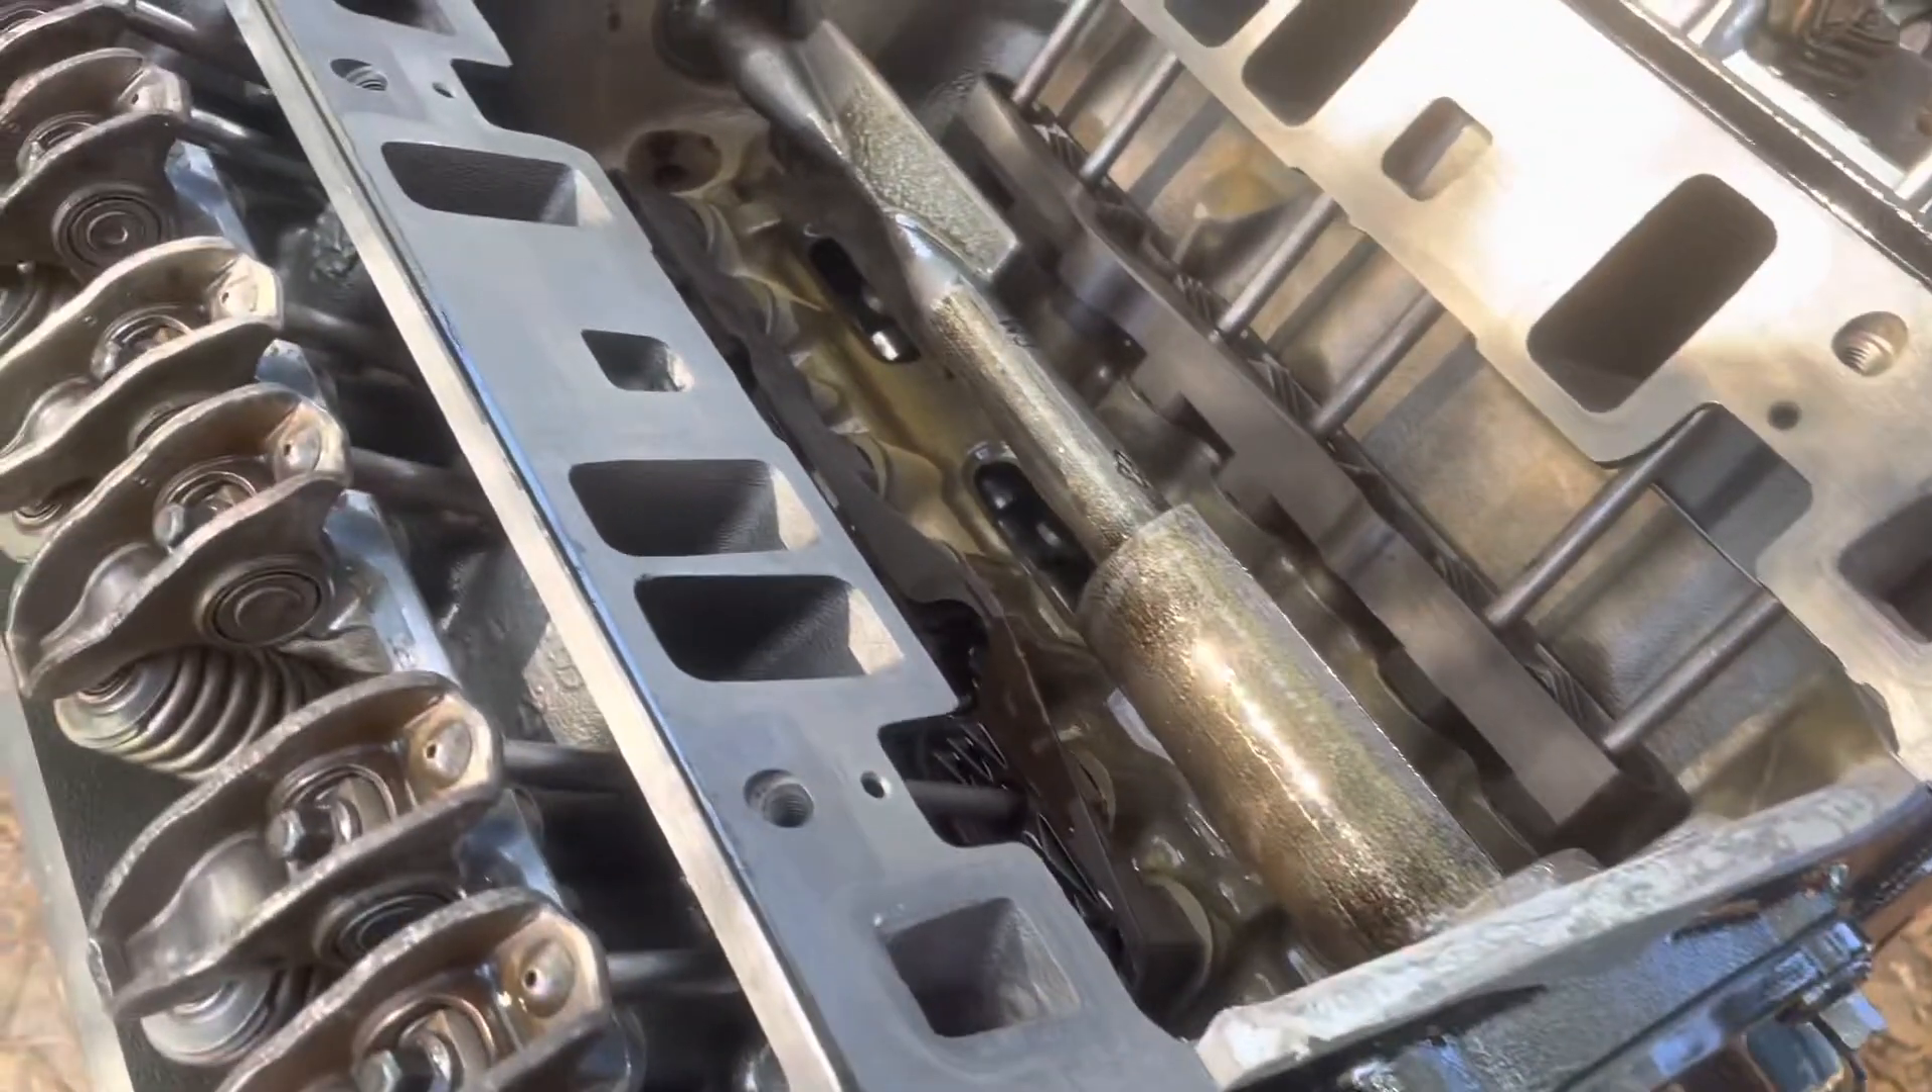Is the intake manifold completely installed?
No.